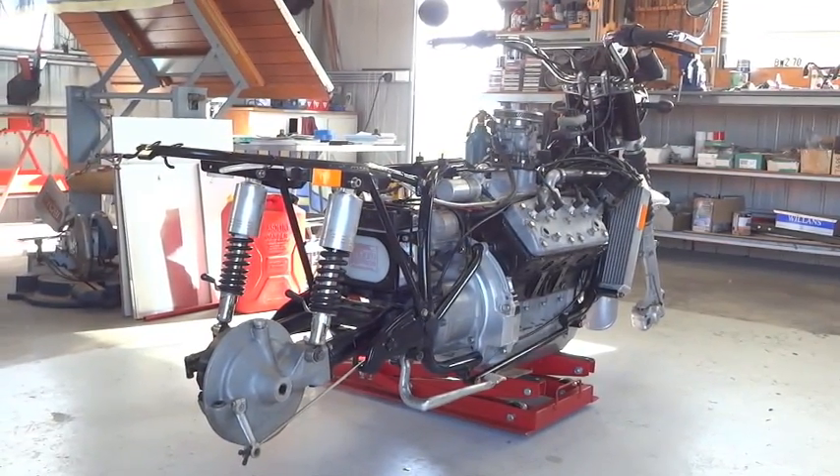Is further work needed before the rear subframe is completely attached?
No.